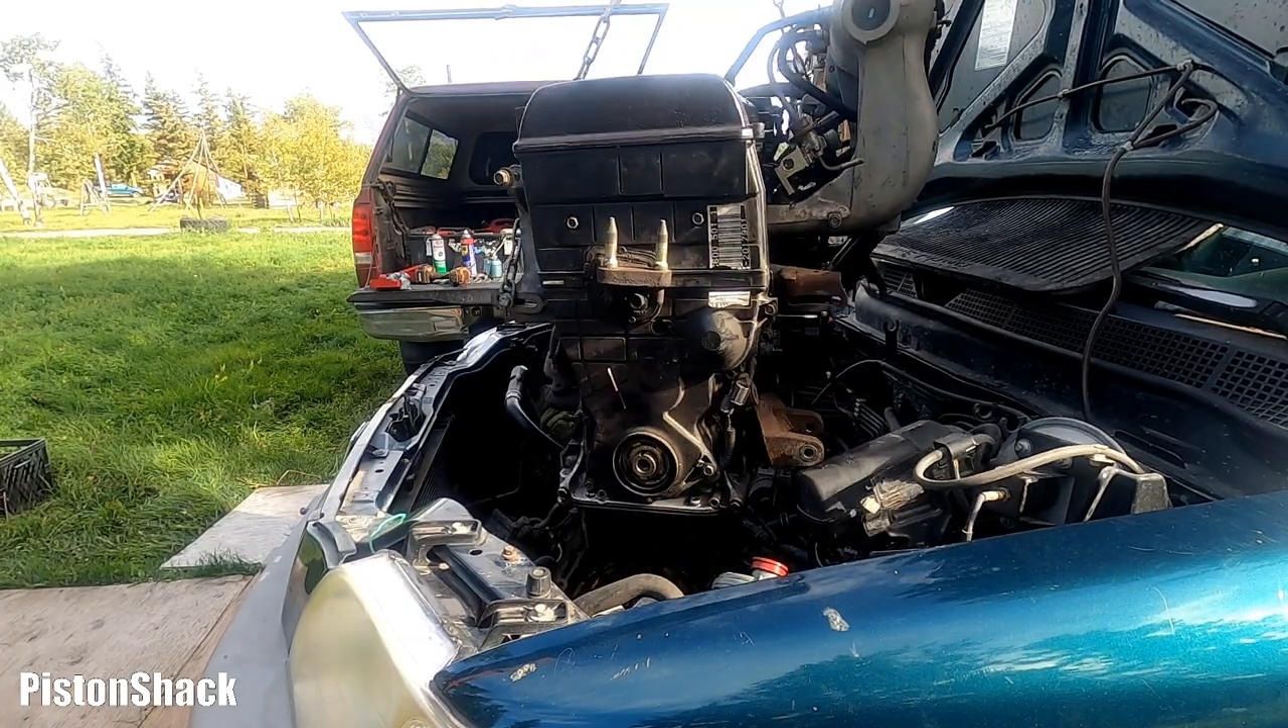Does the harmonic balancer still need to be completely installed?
Yes.